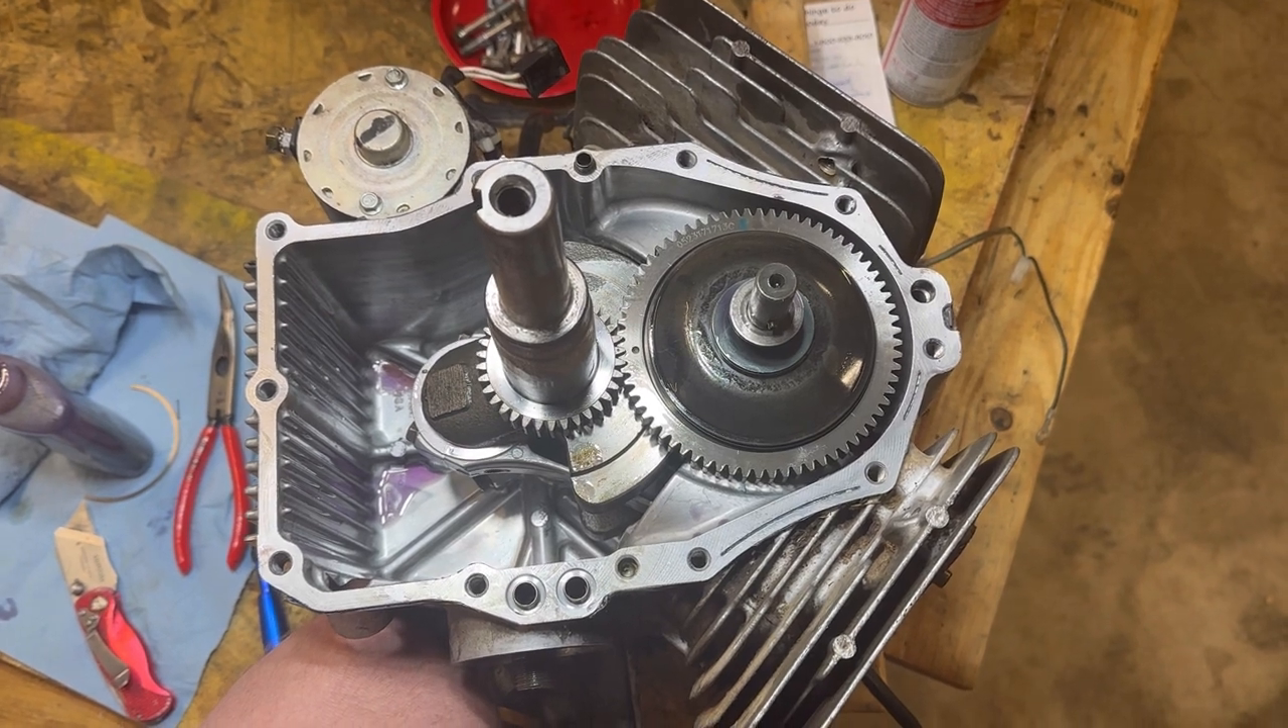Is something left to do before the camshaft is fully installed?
No.